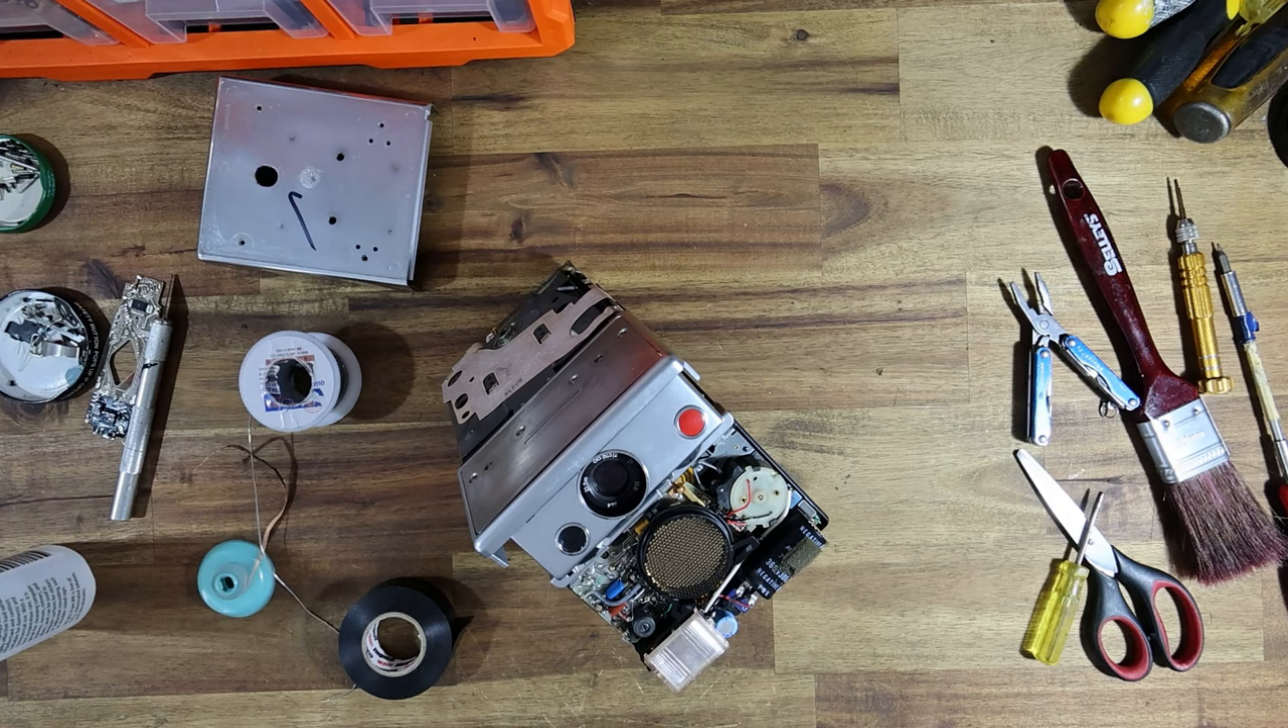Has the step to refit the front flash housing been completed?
No.